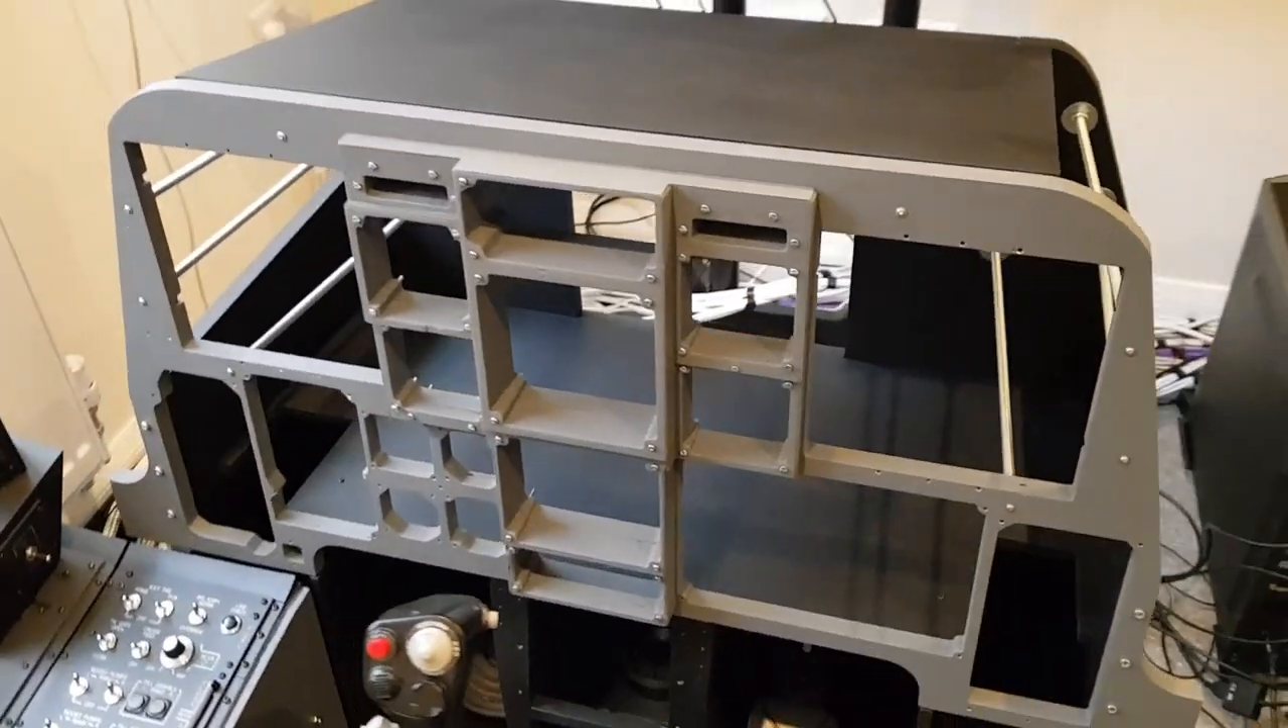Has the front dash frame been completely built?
Yes.